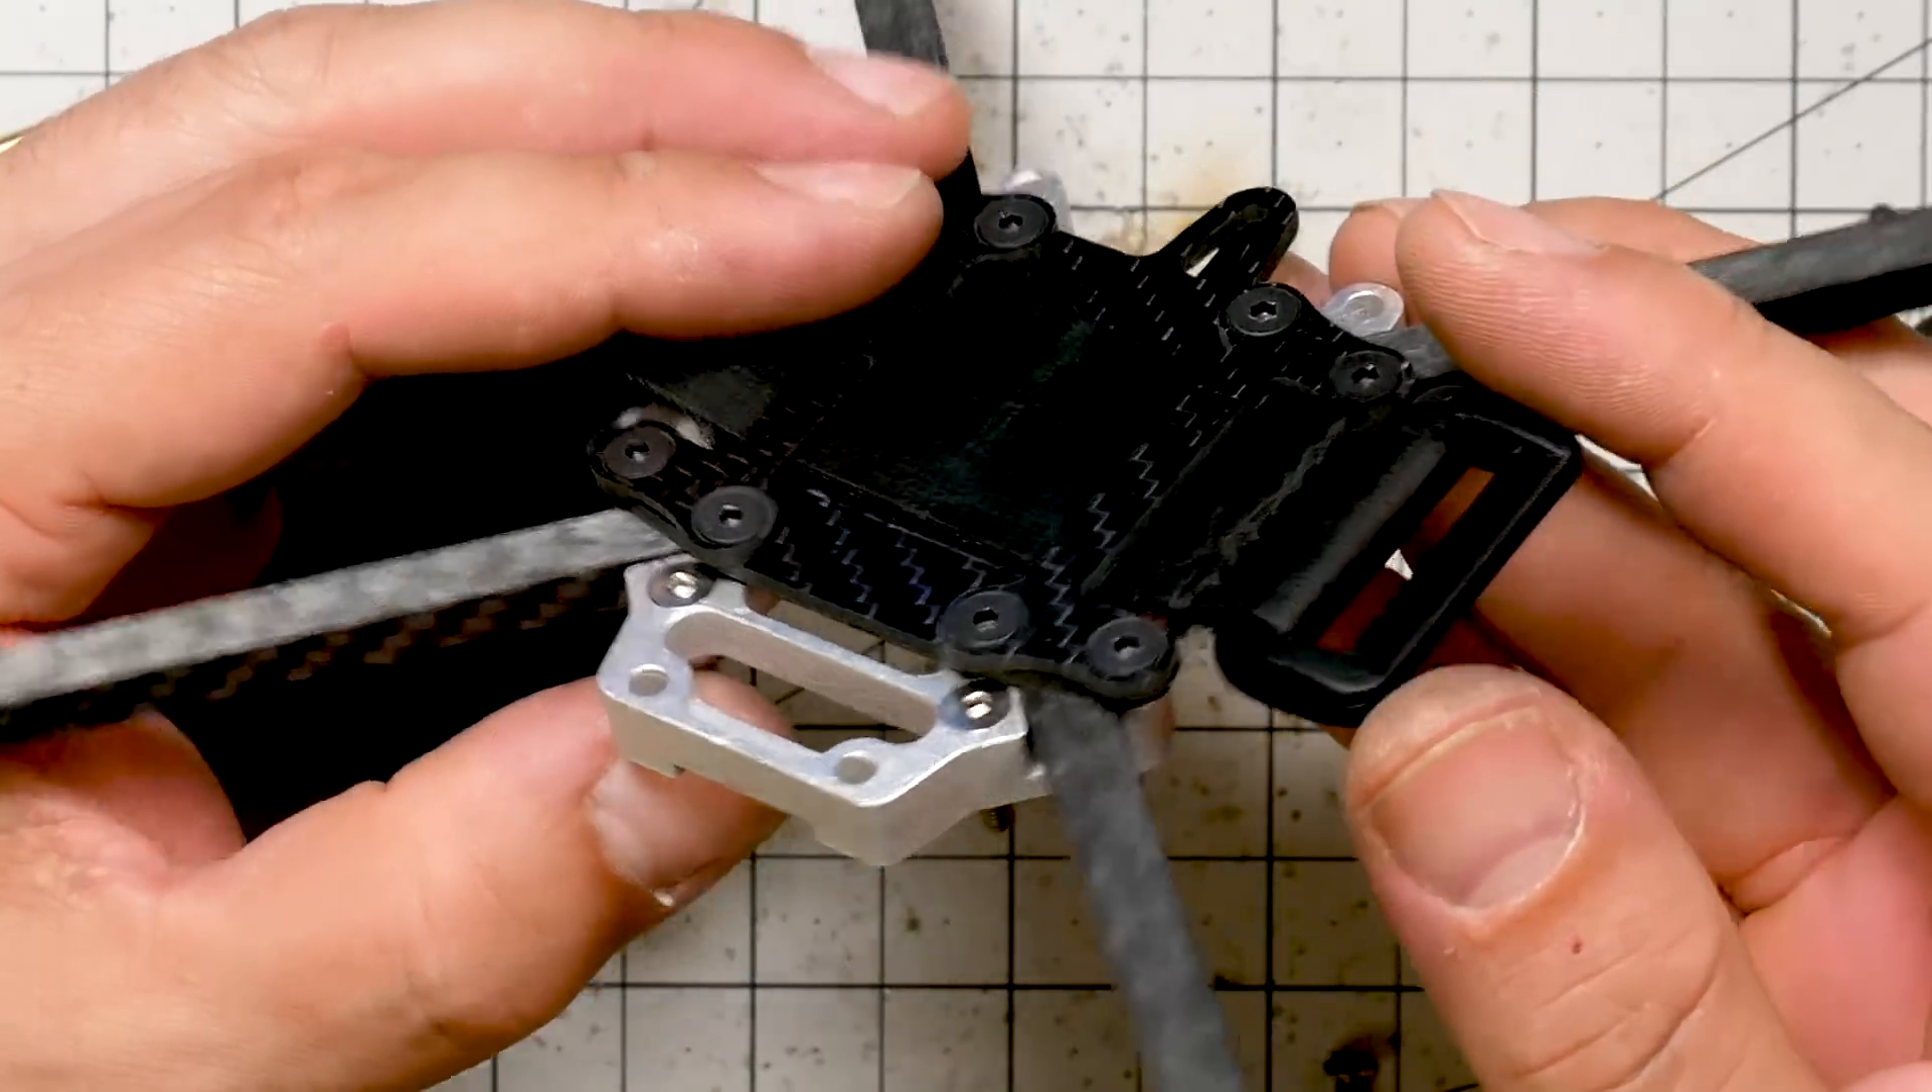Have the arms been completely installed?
Yes.